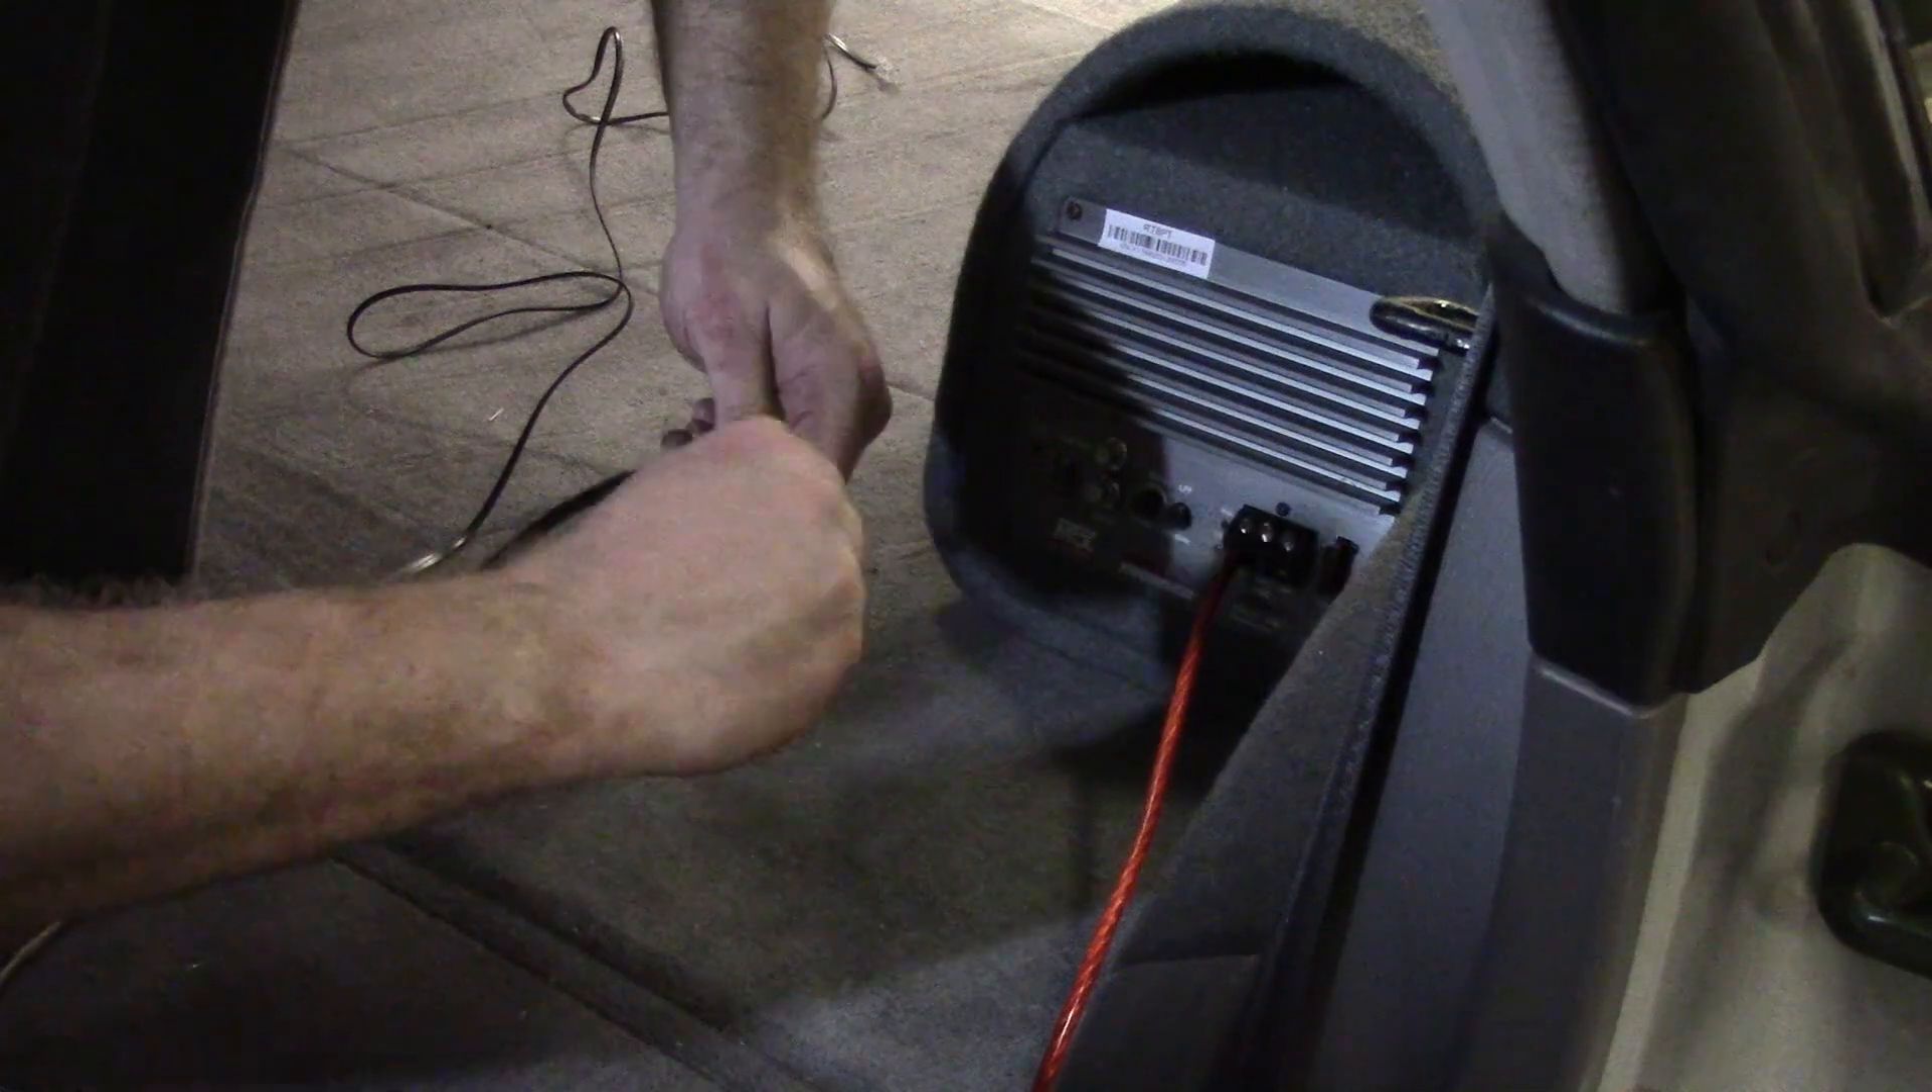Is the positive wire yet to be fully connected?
No.